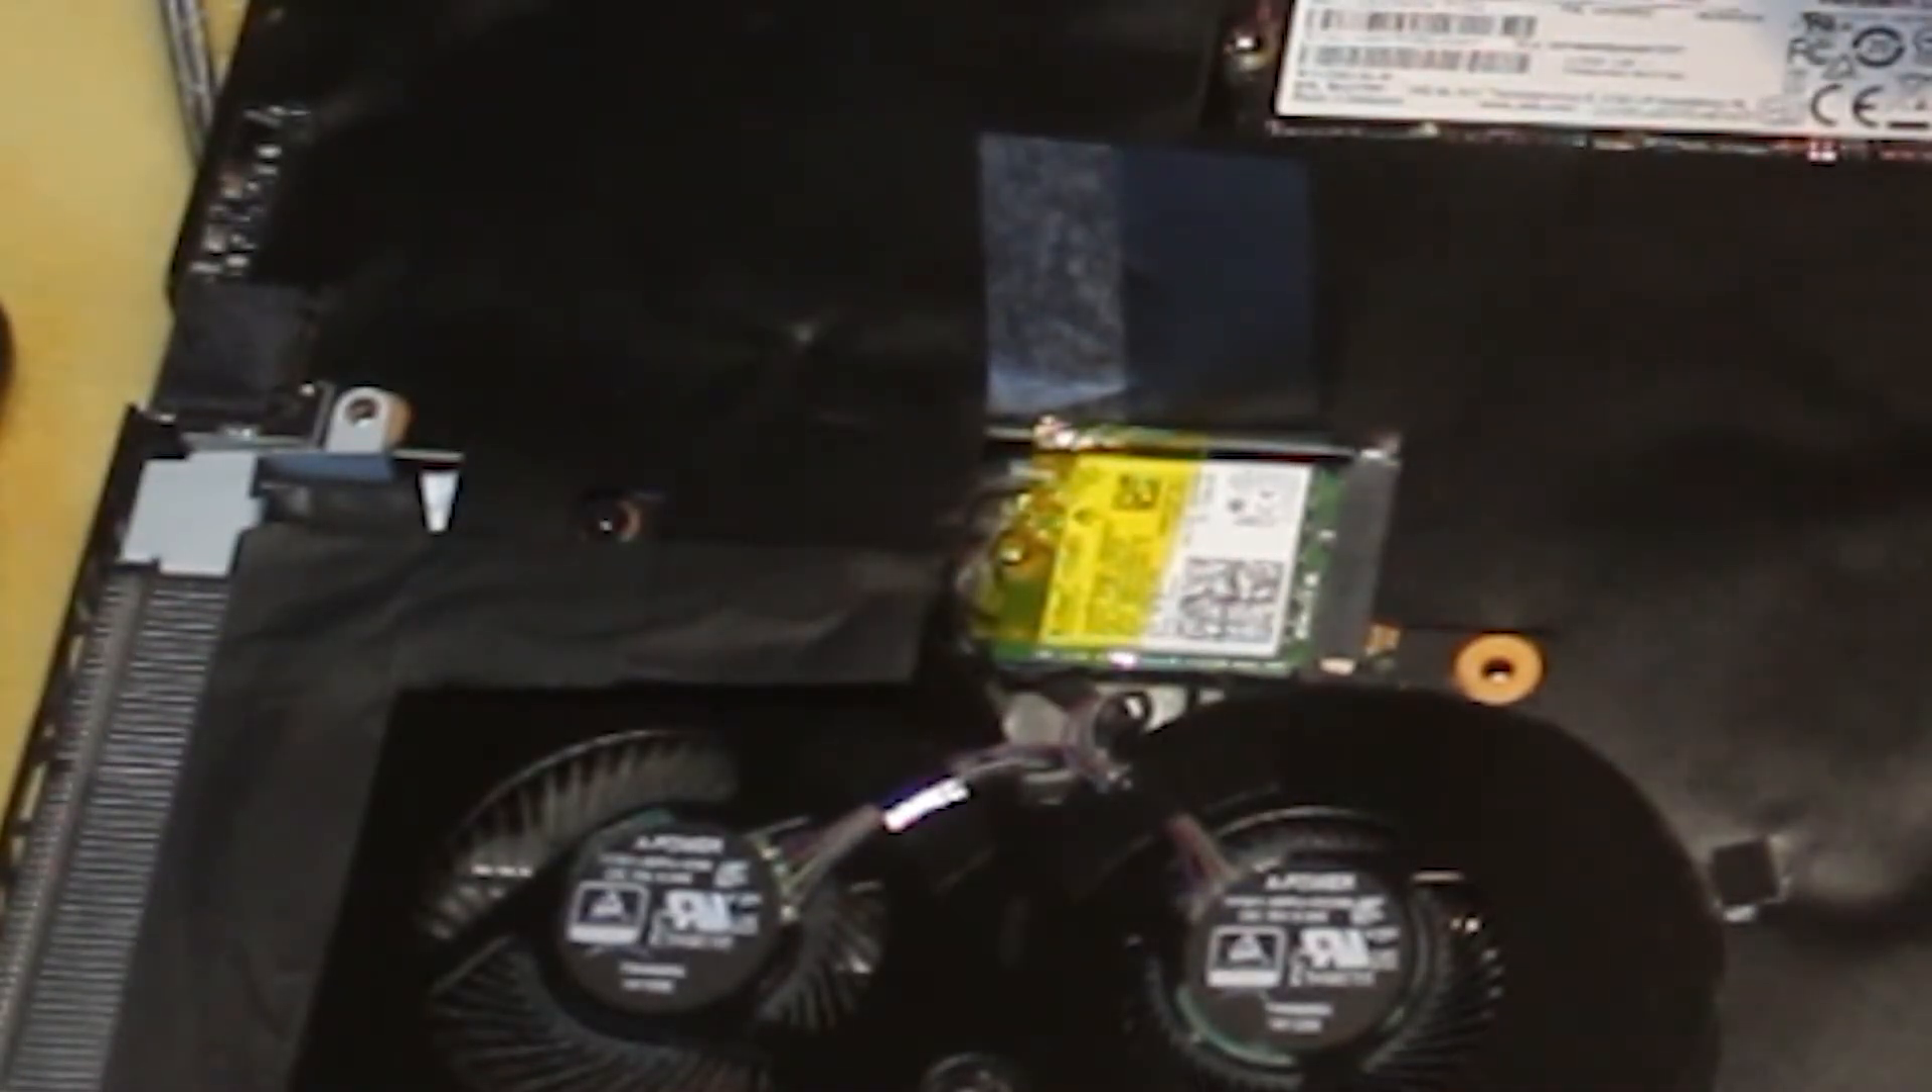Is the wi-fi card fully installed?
Yes.